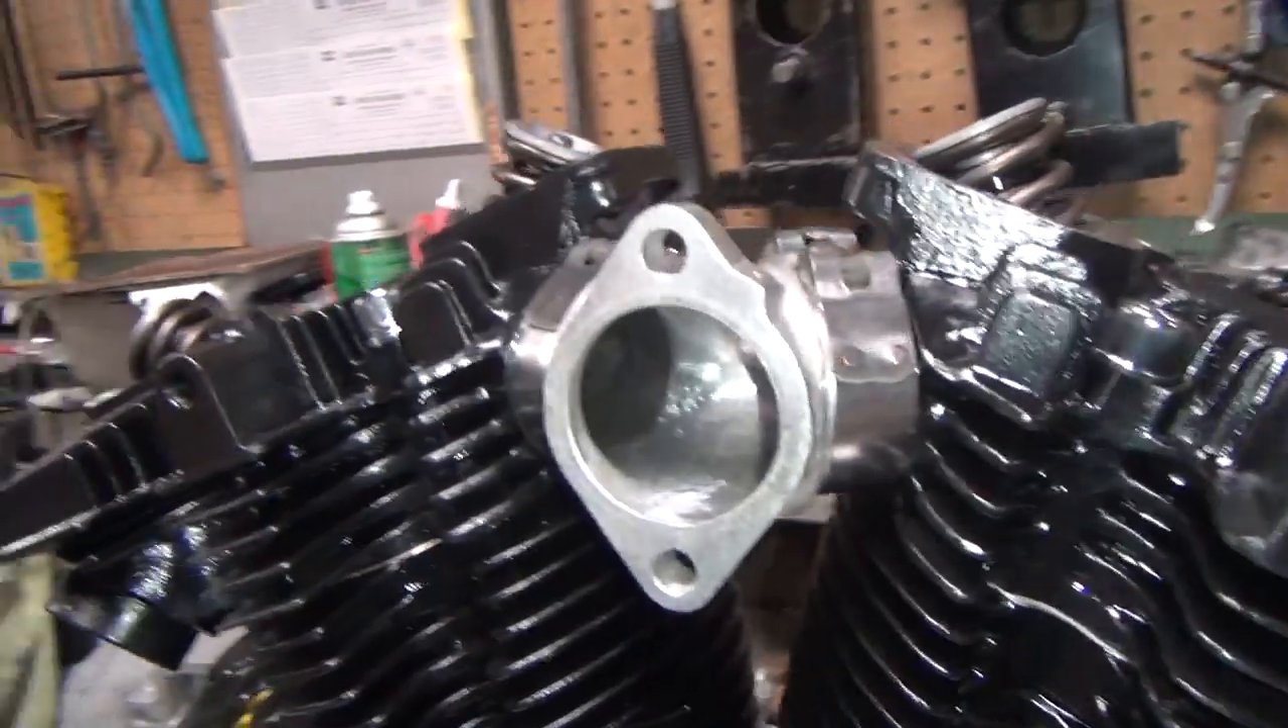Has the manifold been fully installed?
Yes.